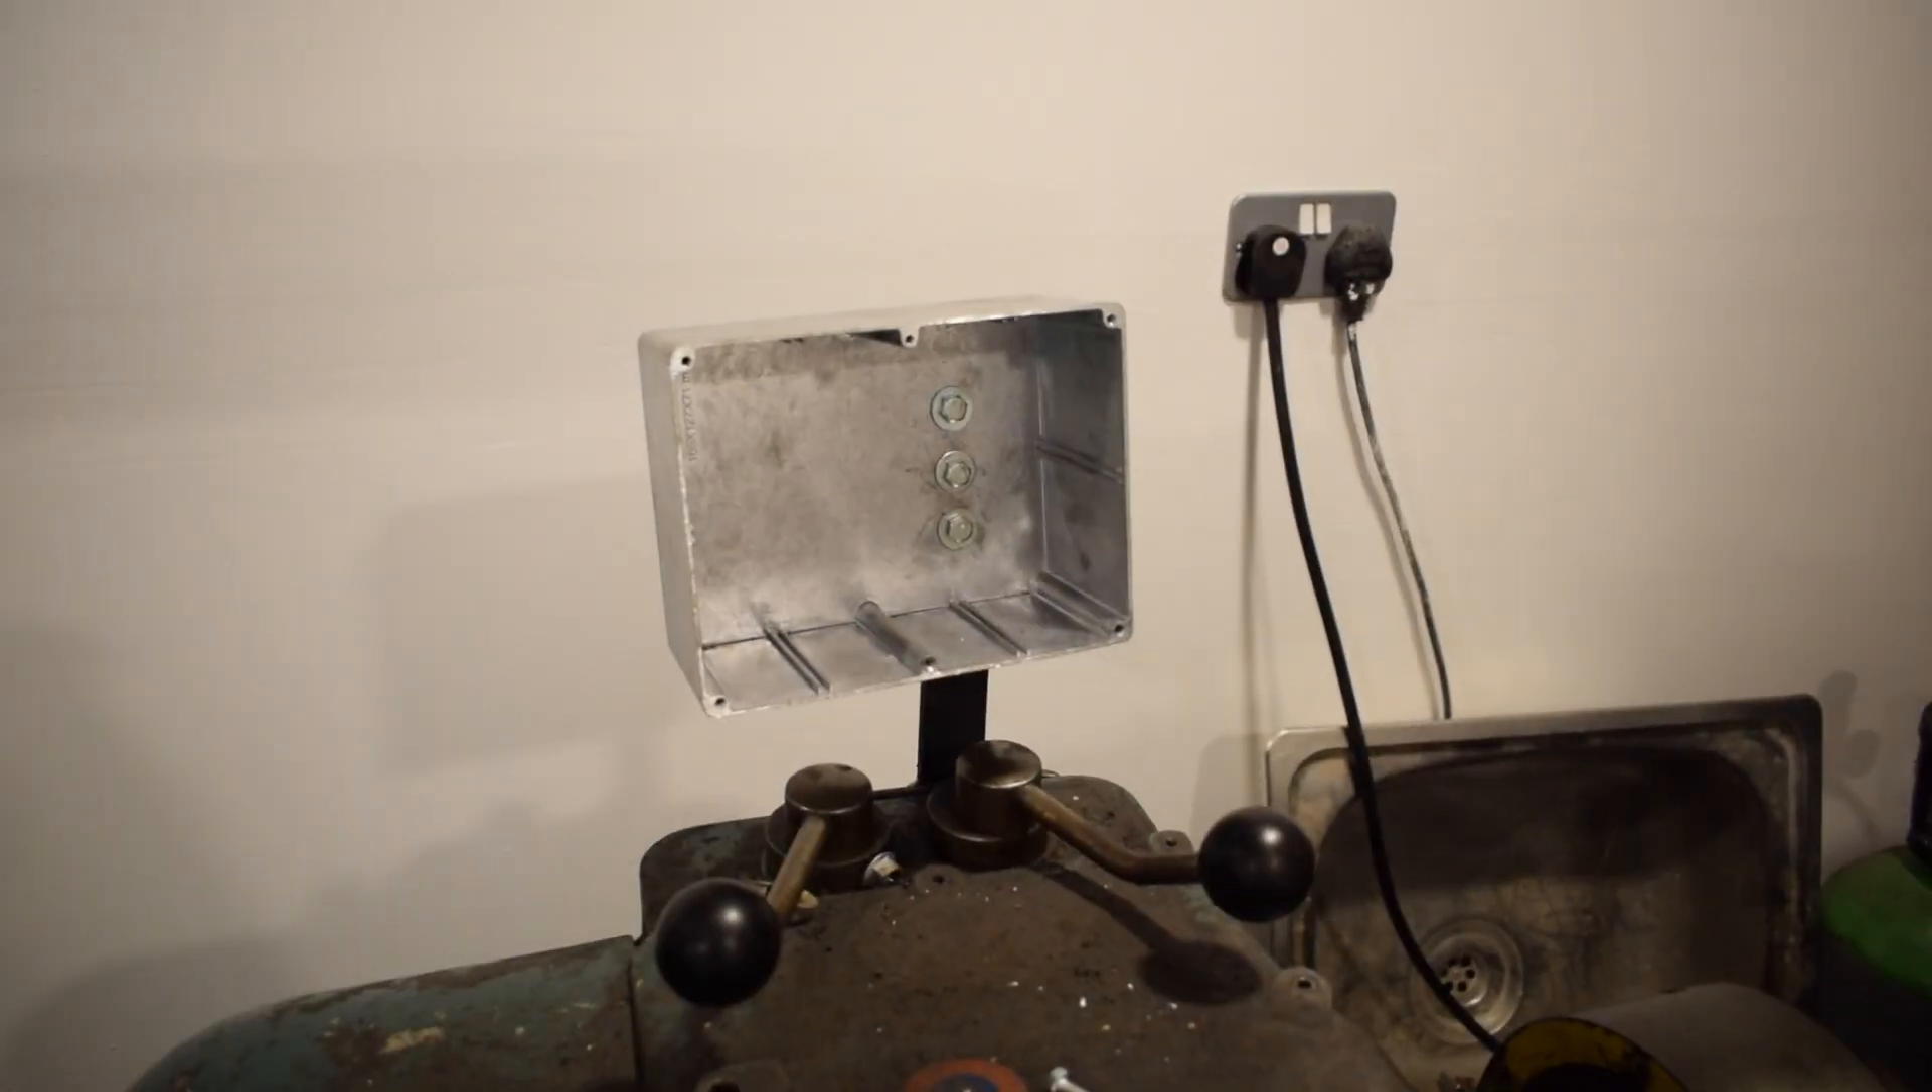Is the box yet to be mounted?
No.